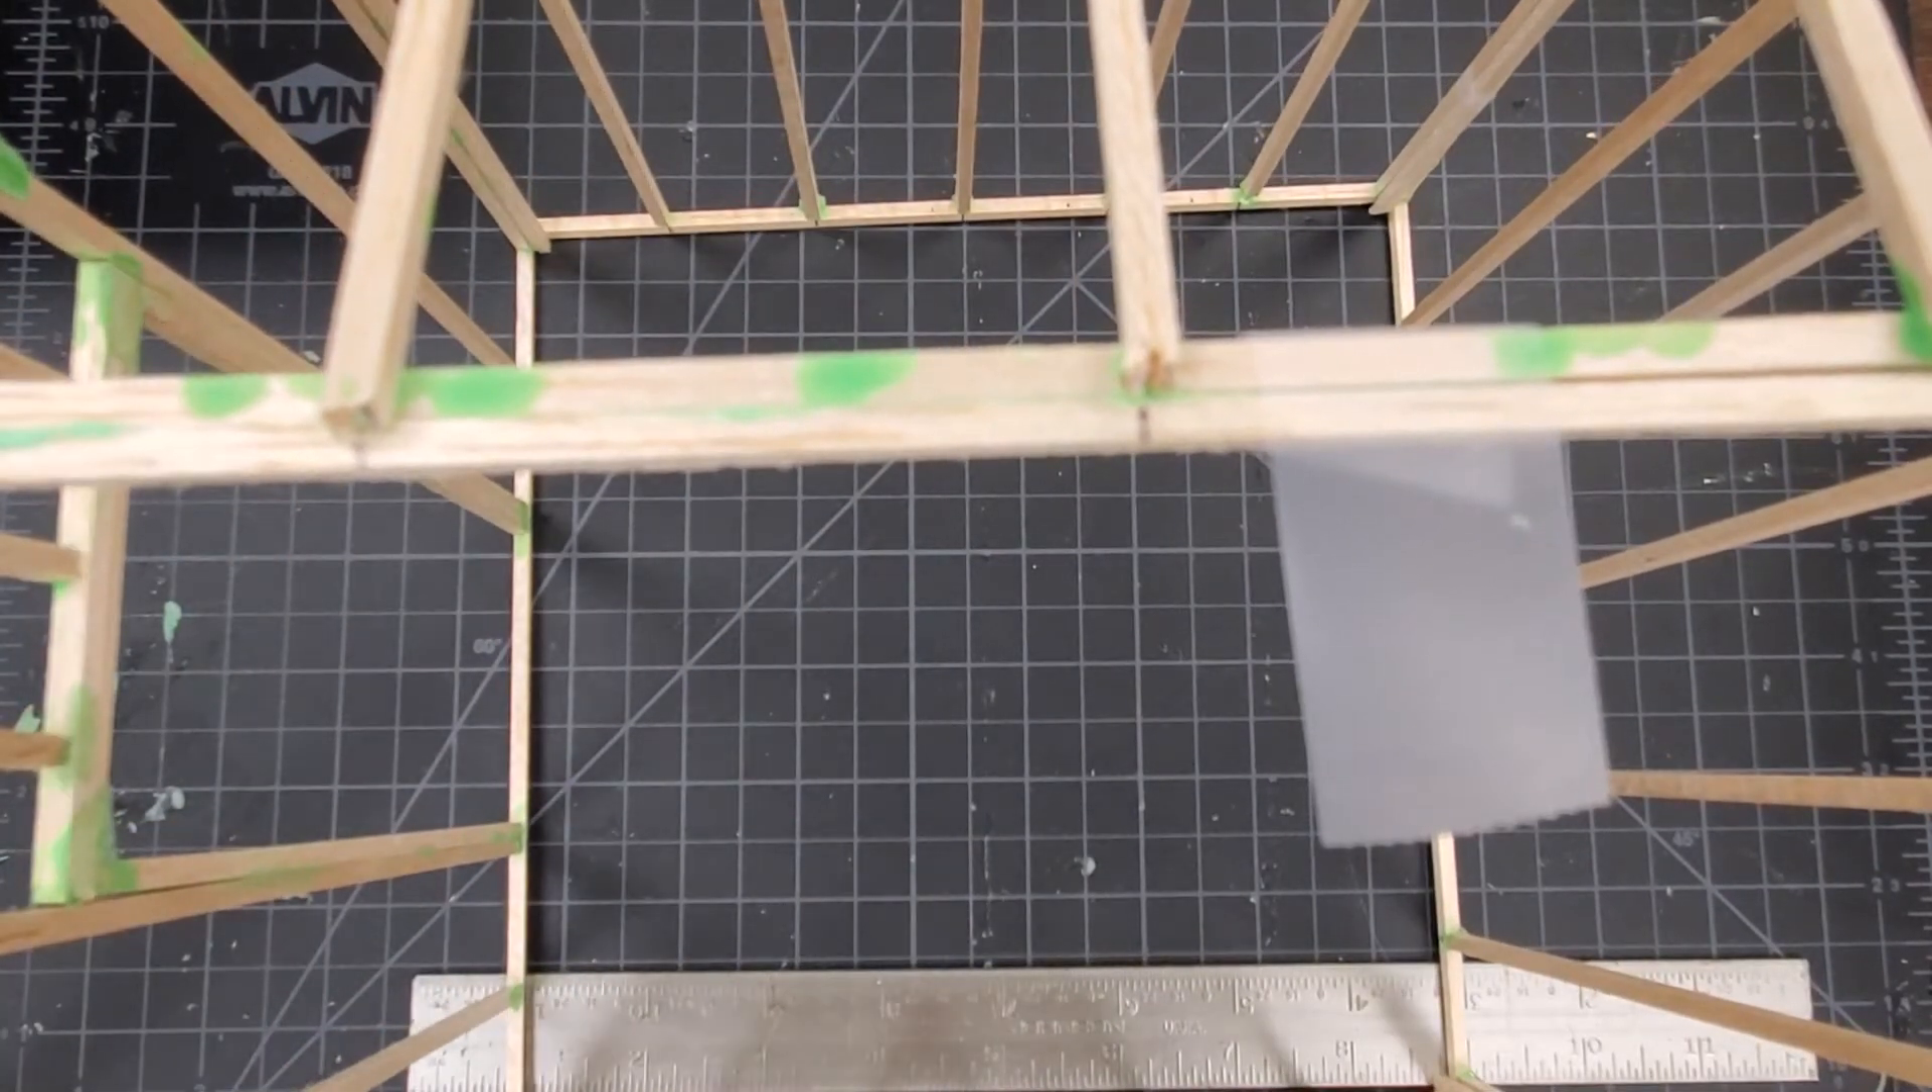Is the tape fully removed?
No.